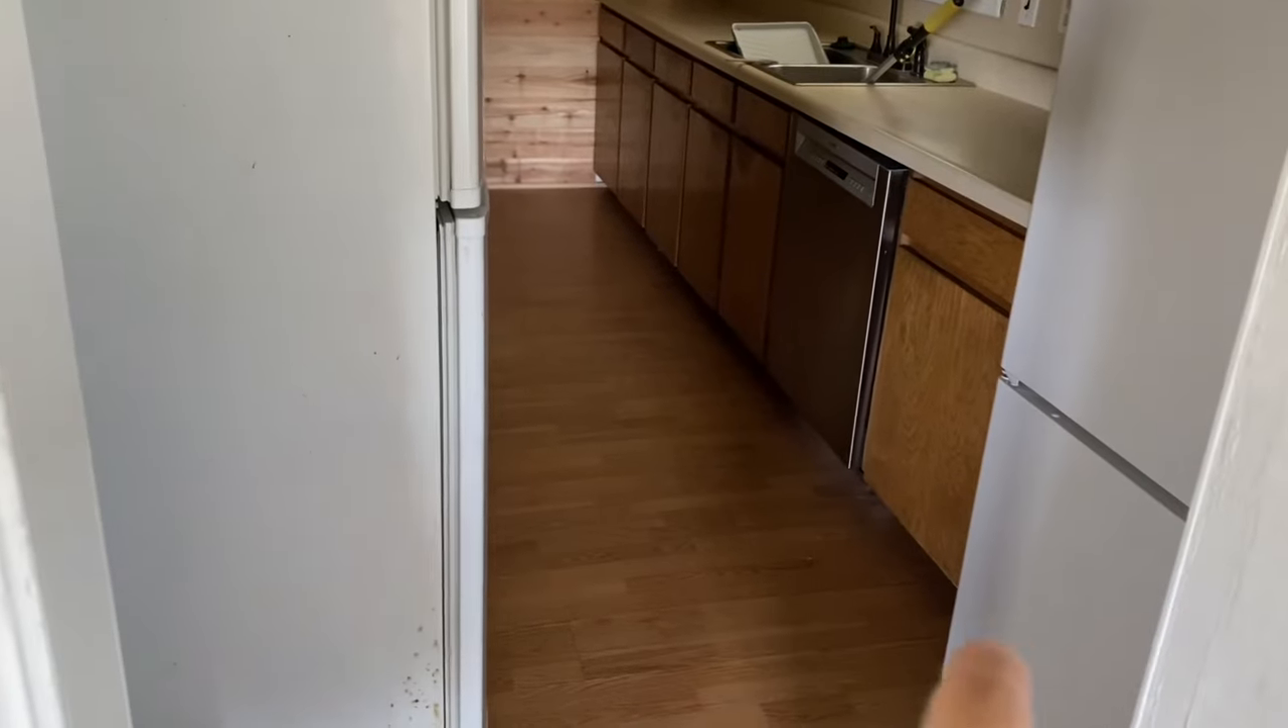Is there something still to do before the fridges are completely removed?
Yes.